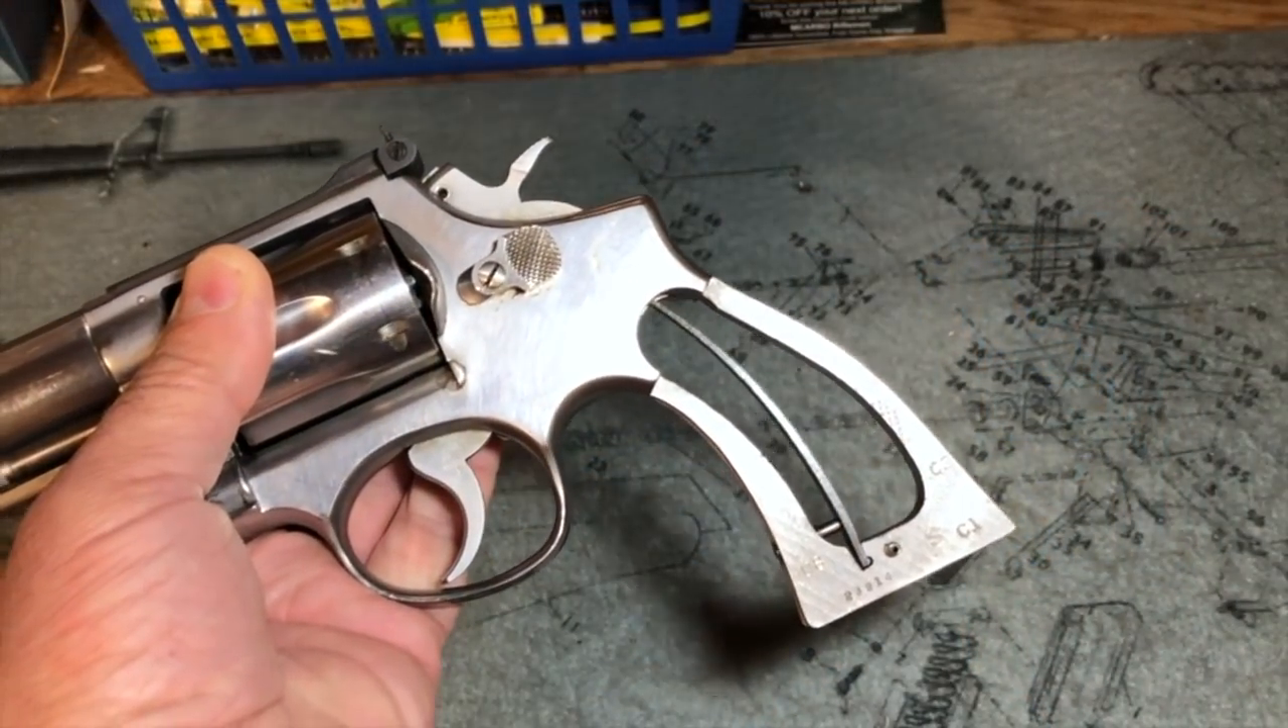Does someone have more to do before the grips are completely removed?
No.